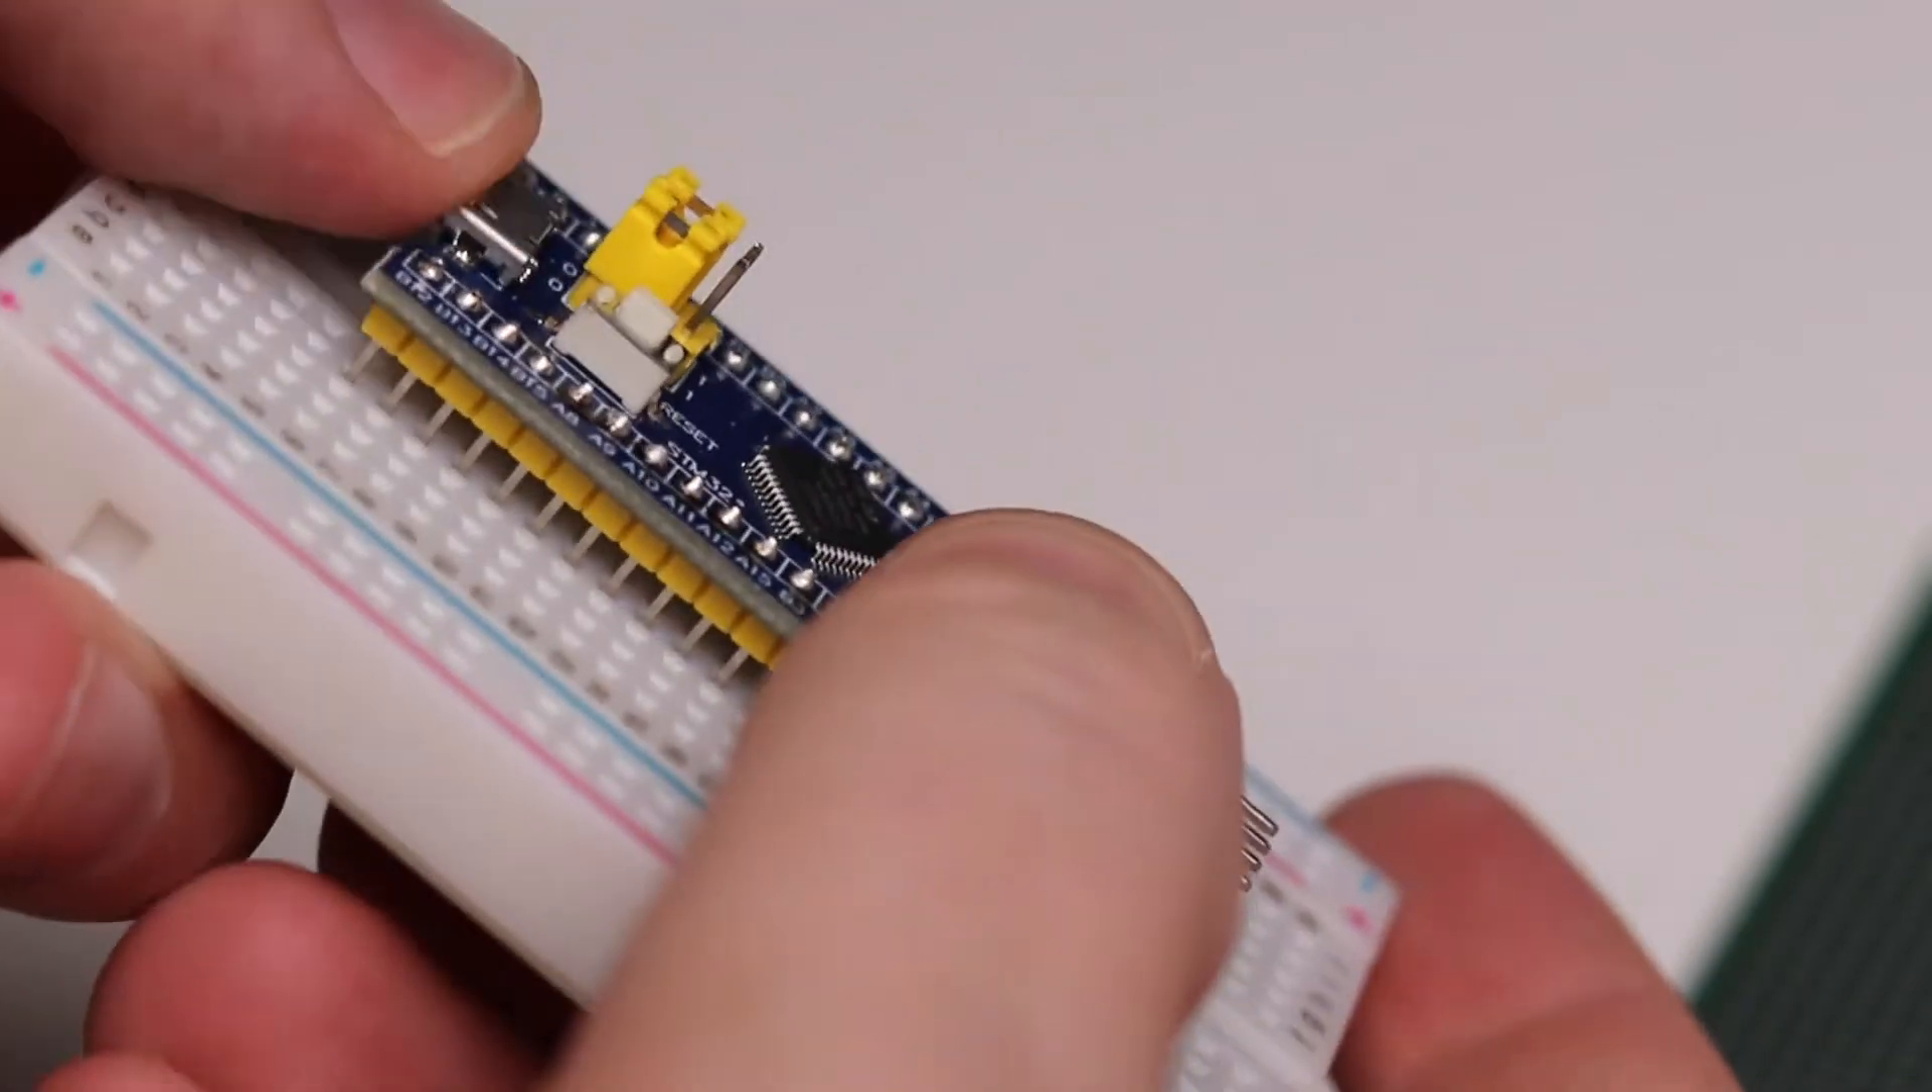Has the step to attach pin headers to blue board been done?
Yes.